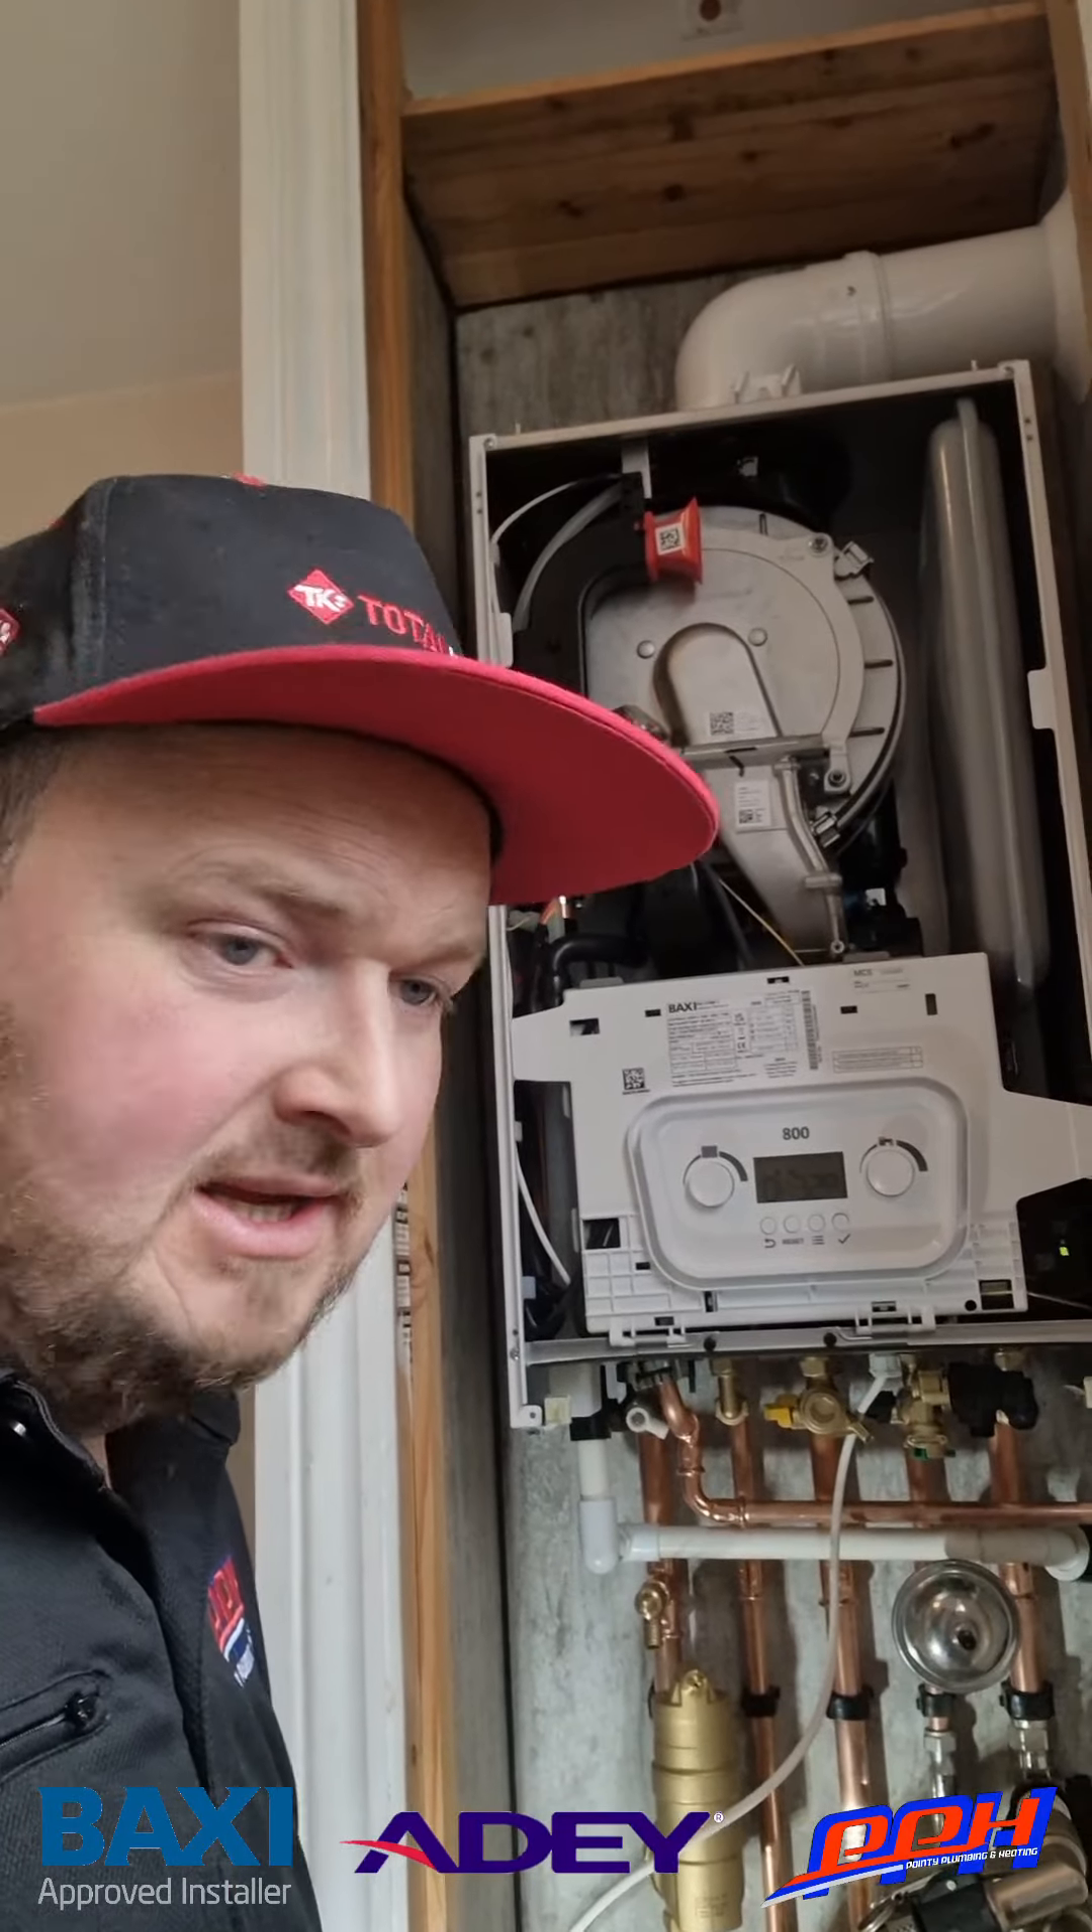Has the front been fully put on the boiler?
No.